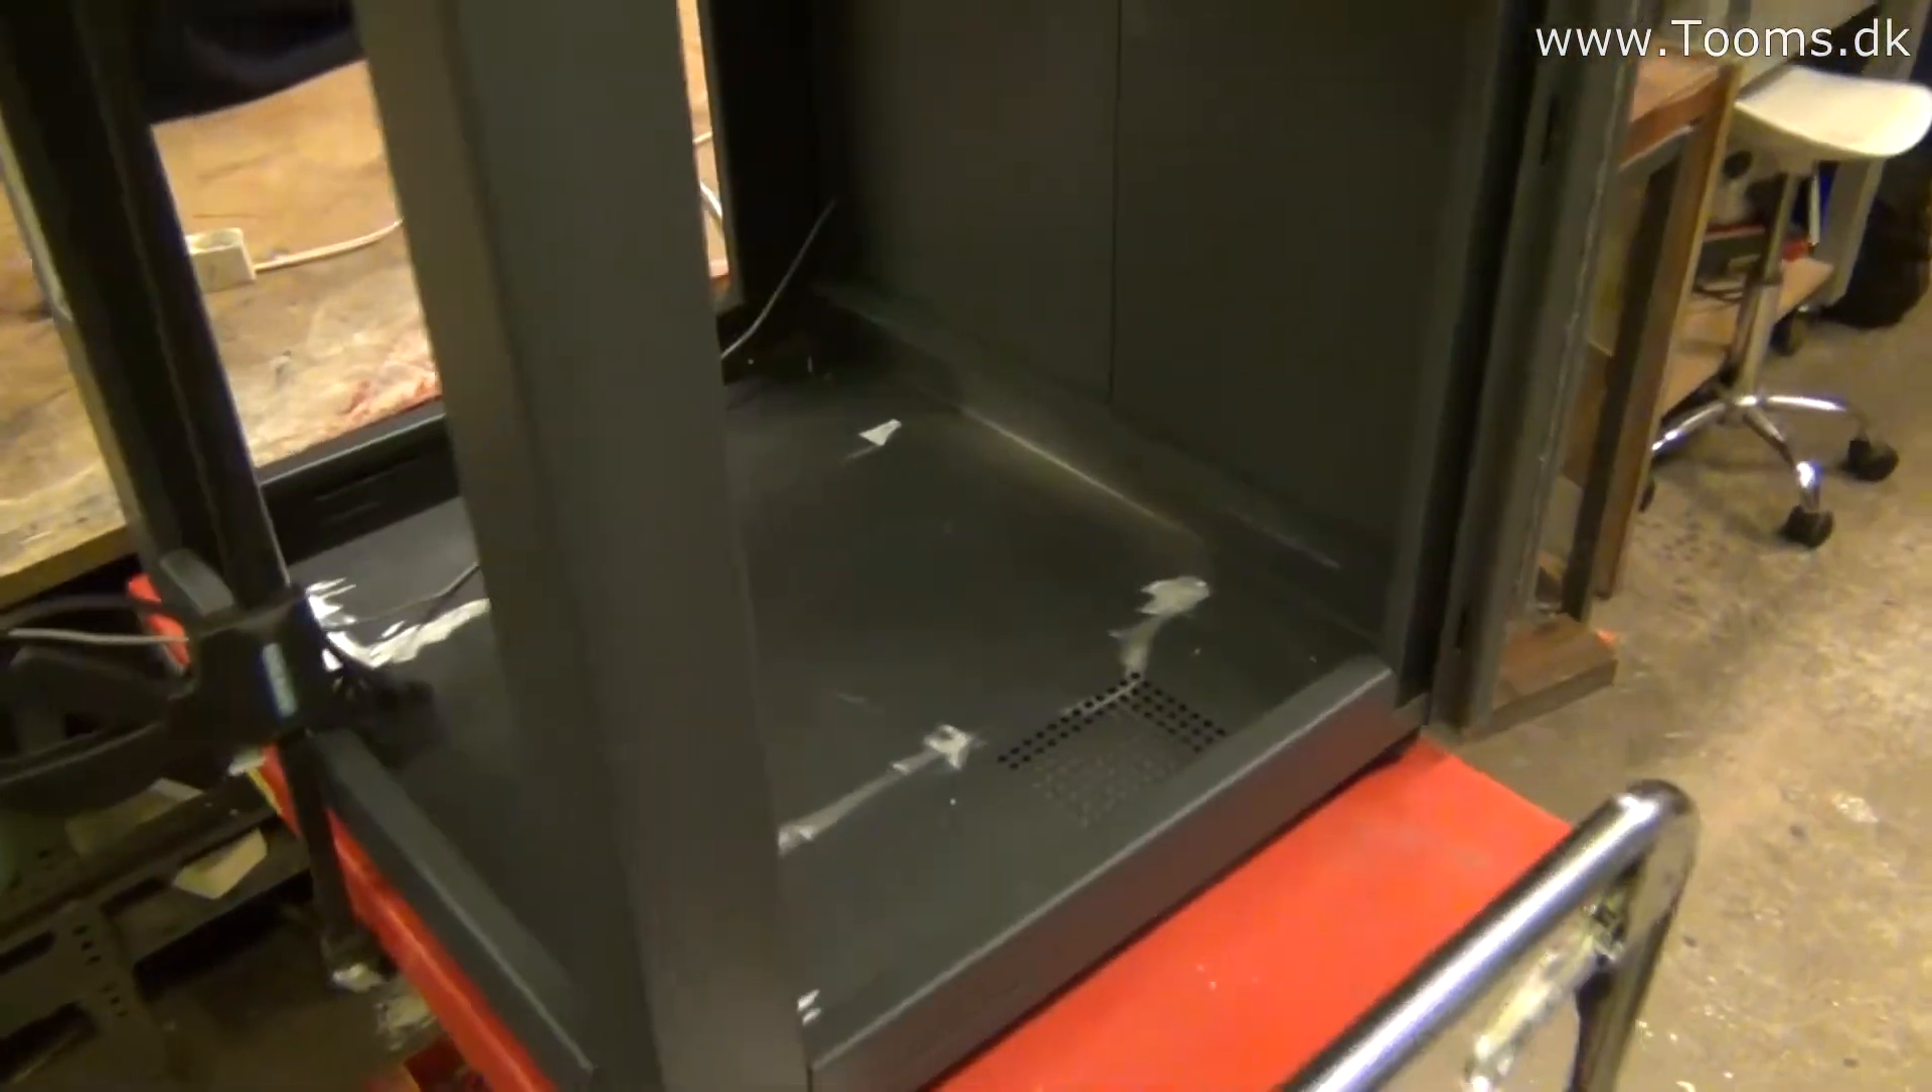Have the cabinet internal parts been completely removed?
Yes.